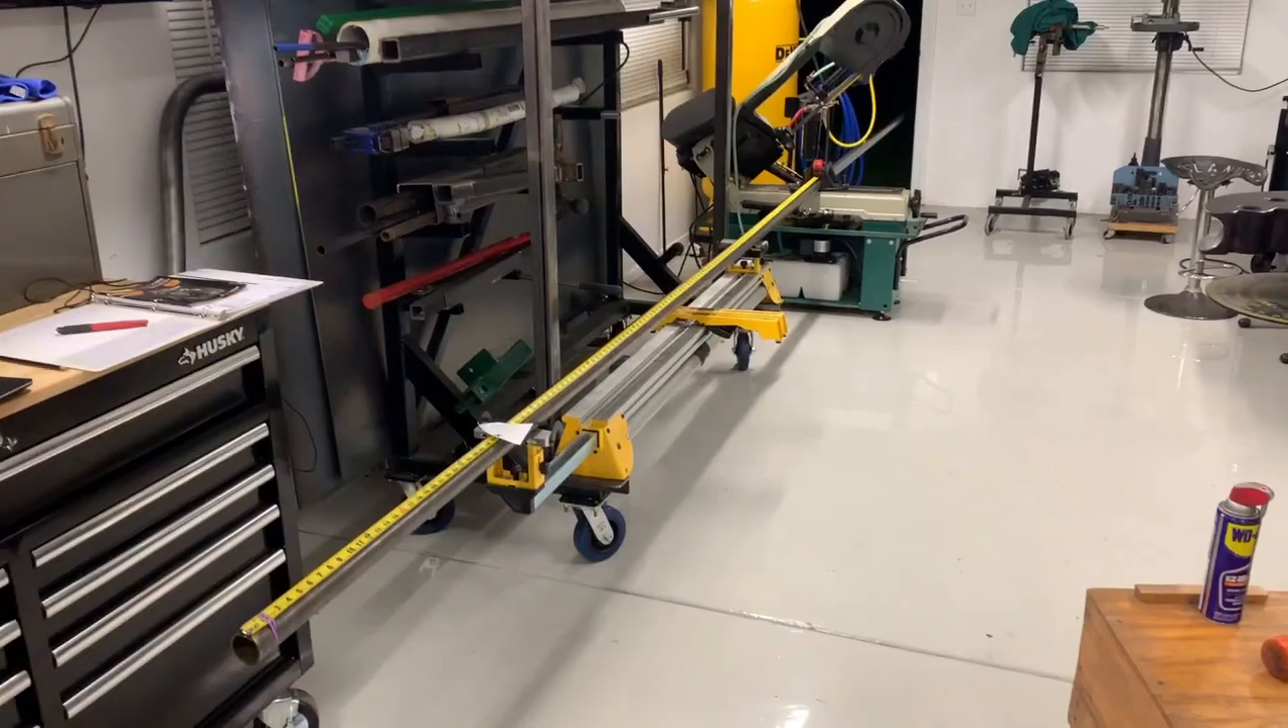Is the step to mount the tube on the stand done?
Yes.